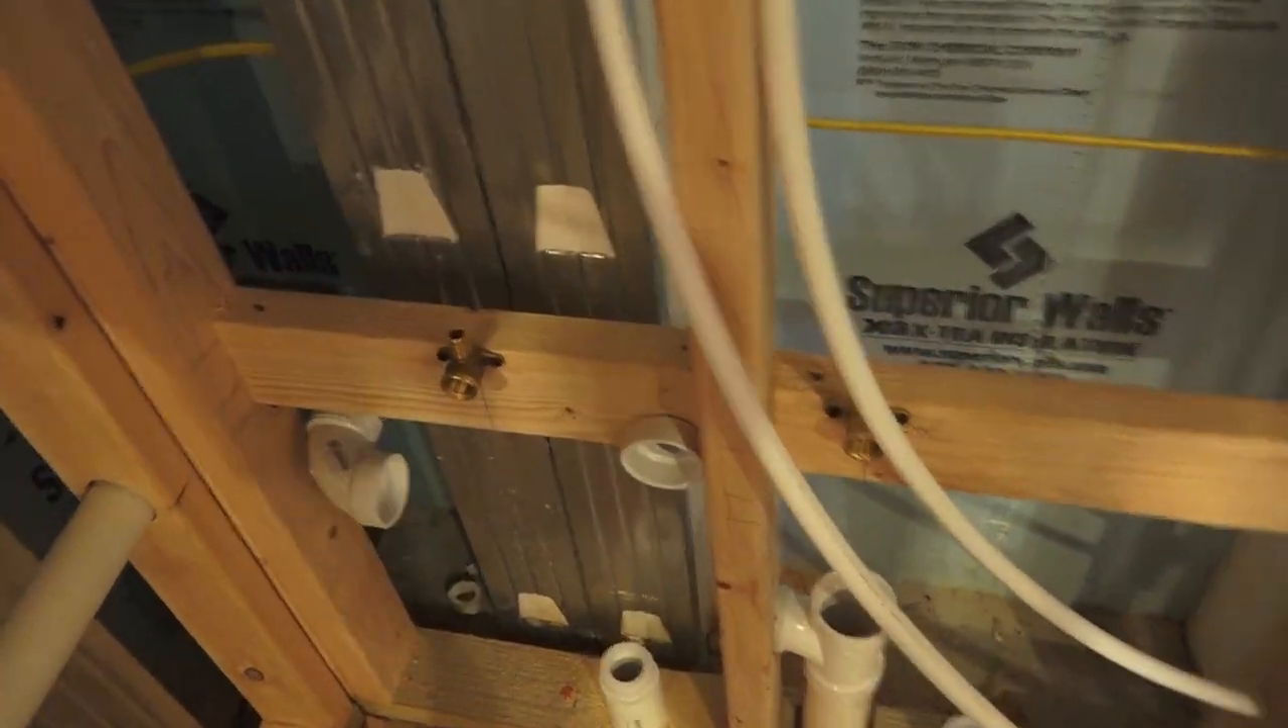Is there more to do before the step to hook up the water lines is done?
Yes.